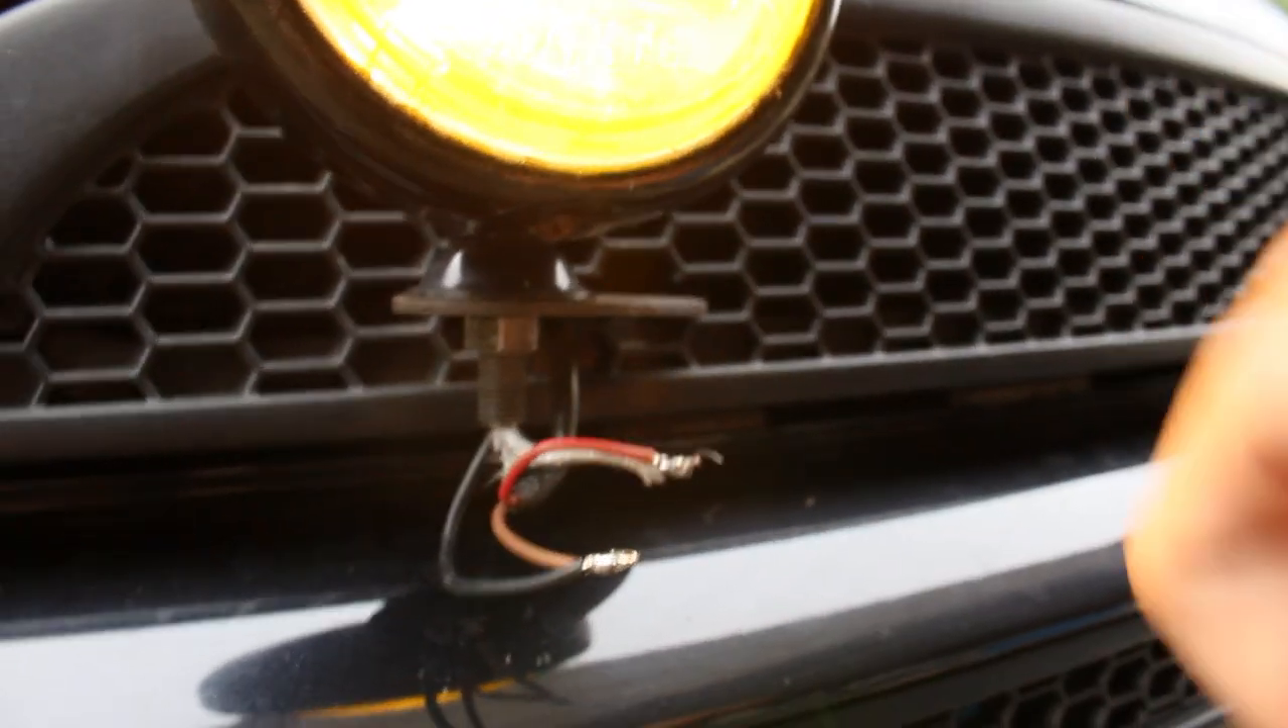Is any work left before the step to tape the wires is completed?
Yes.